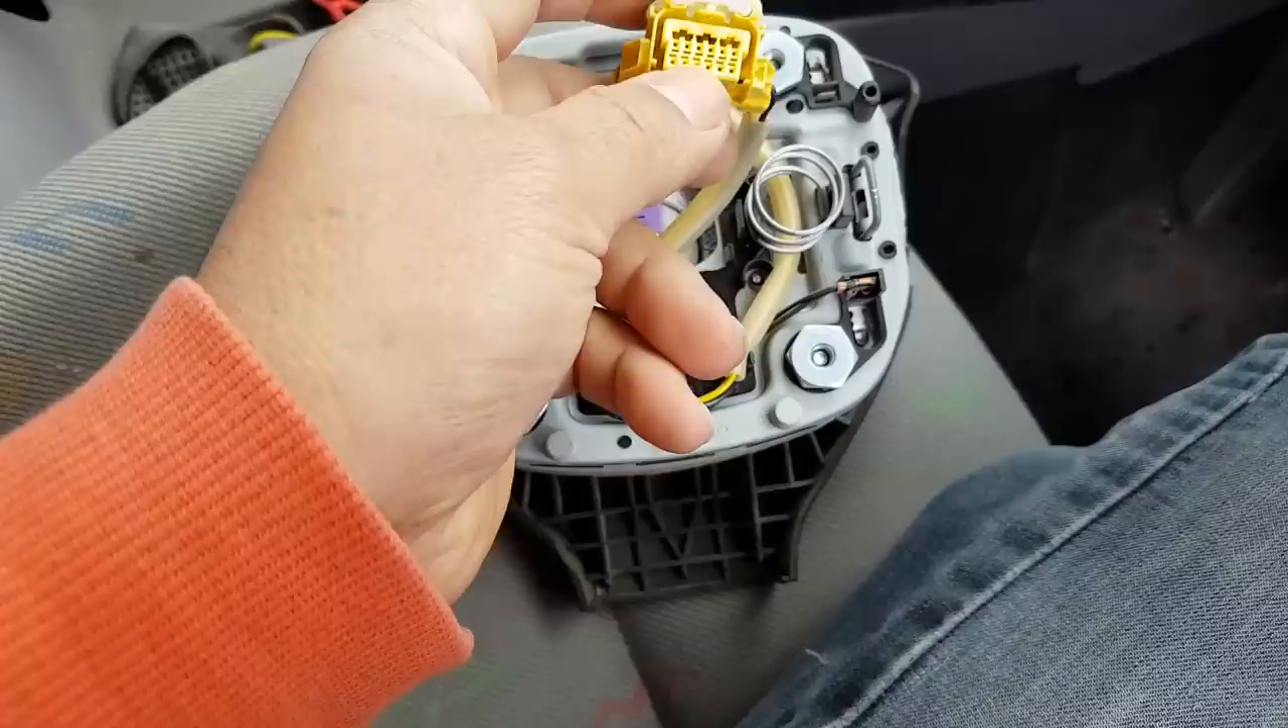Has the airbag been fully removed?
Yes.